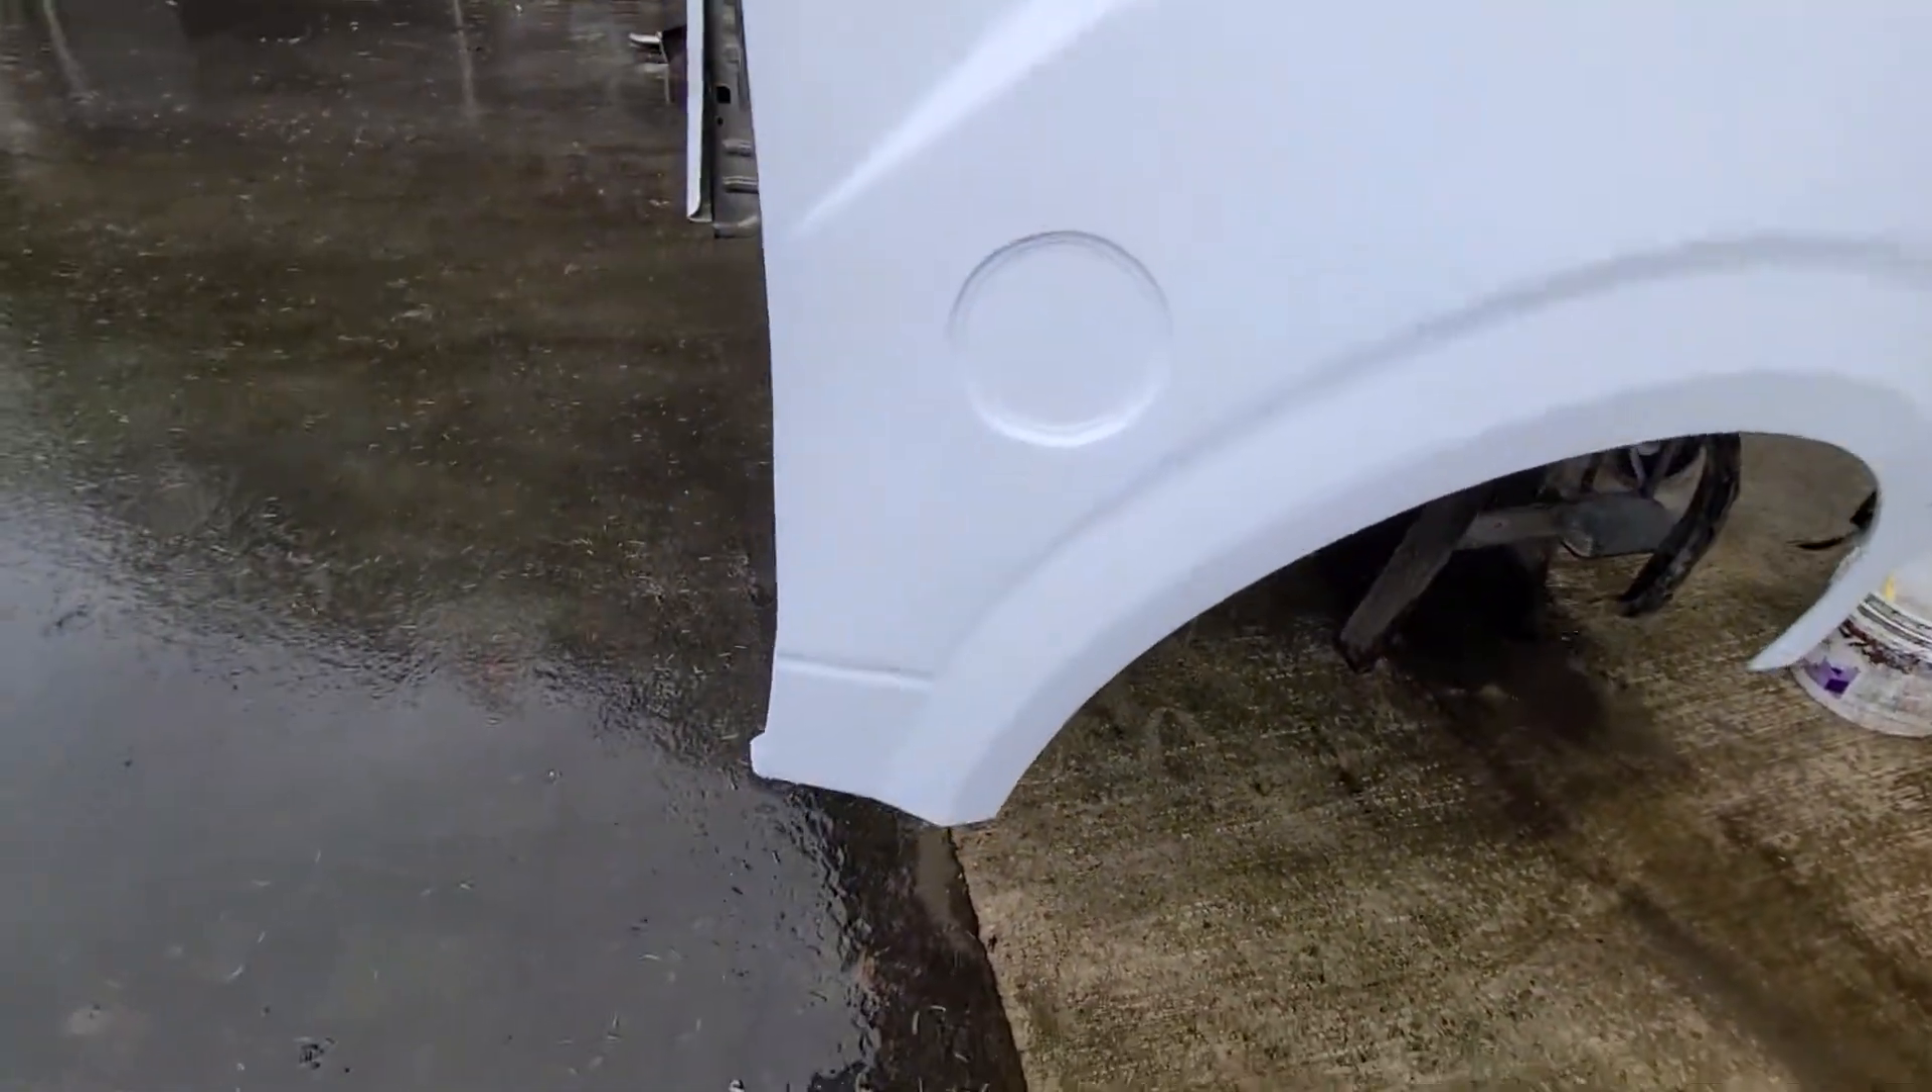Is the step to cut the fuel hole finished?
No.